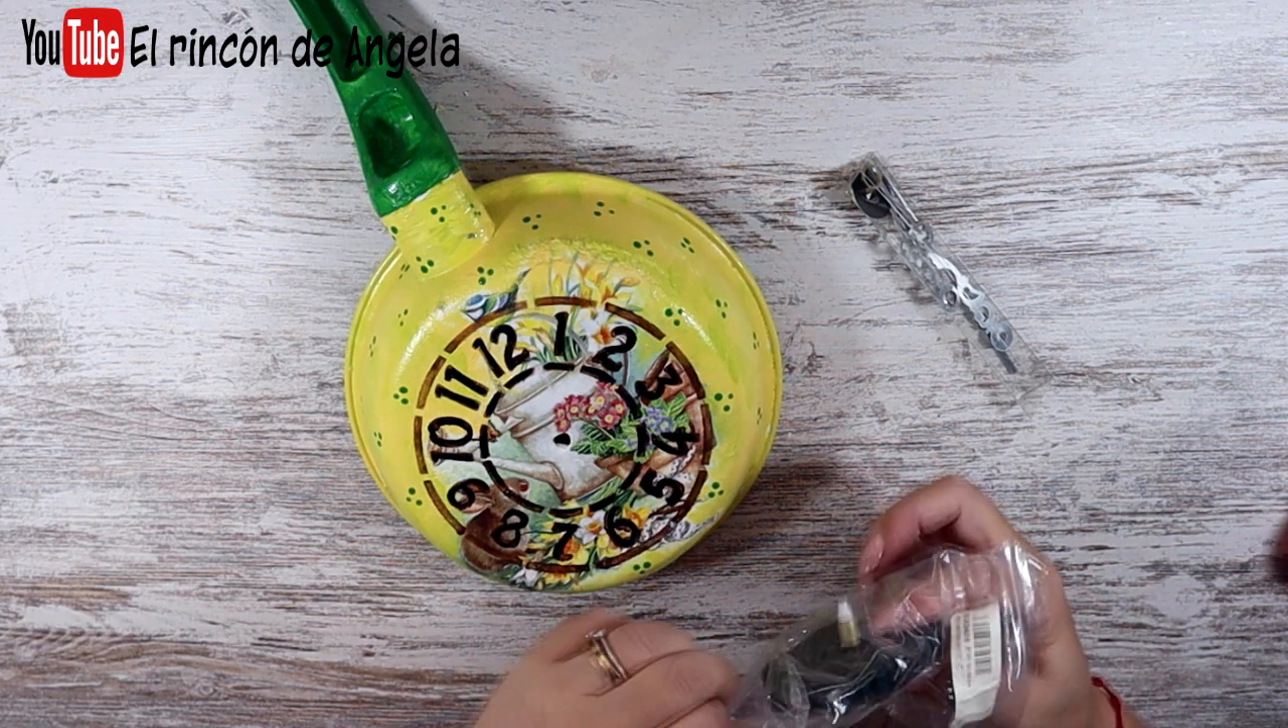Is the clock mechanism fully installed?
No.